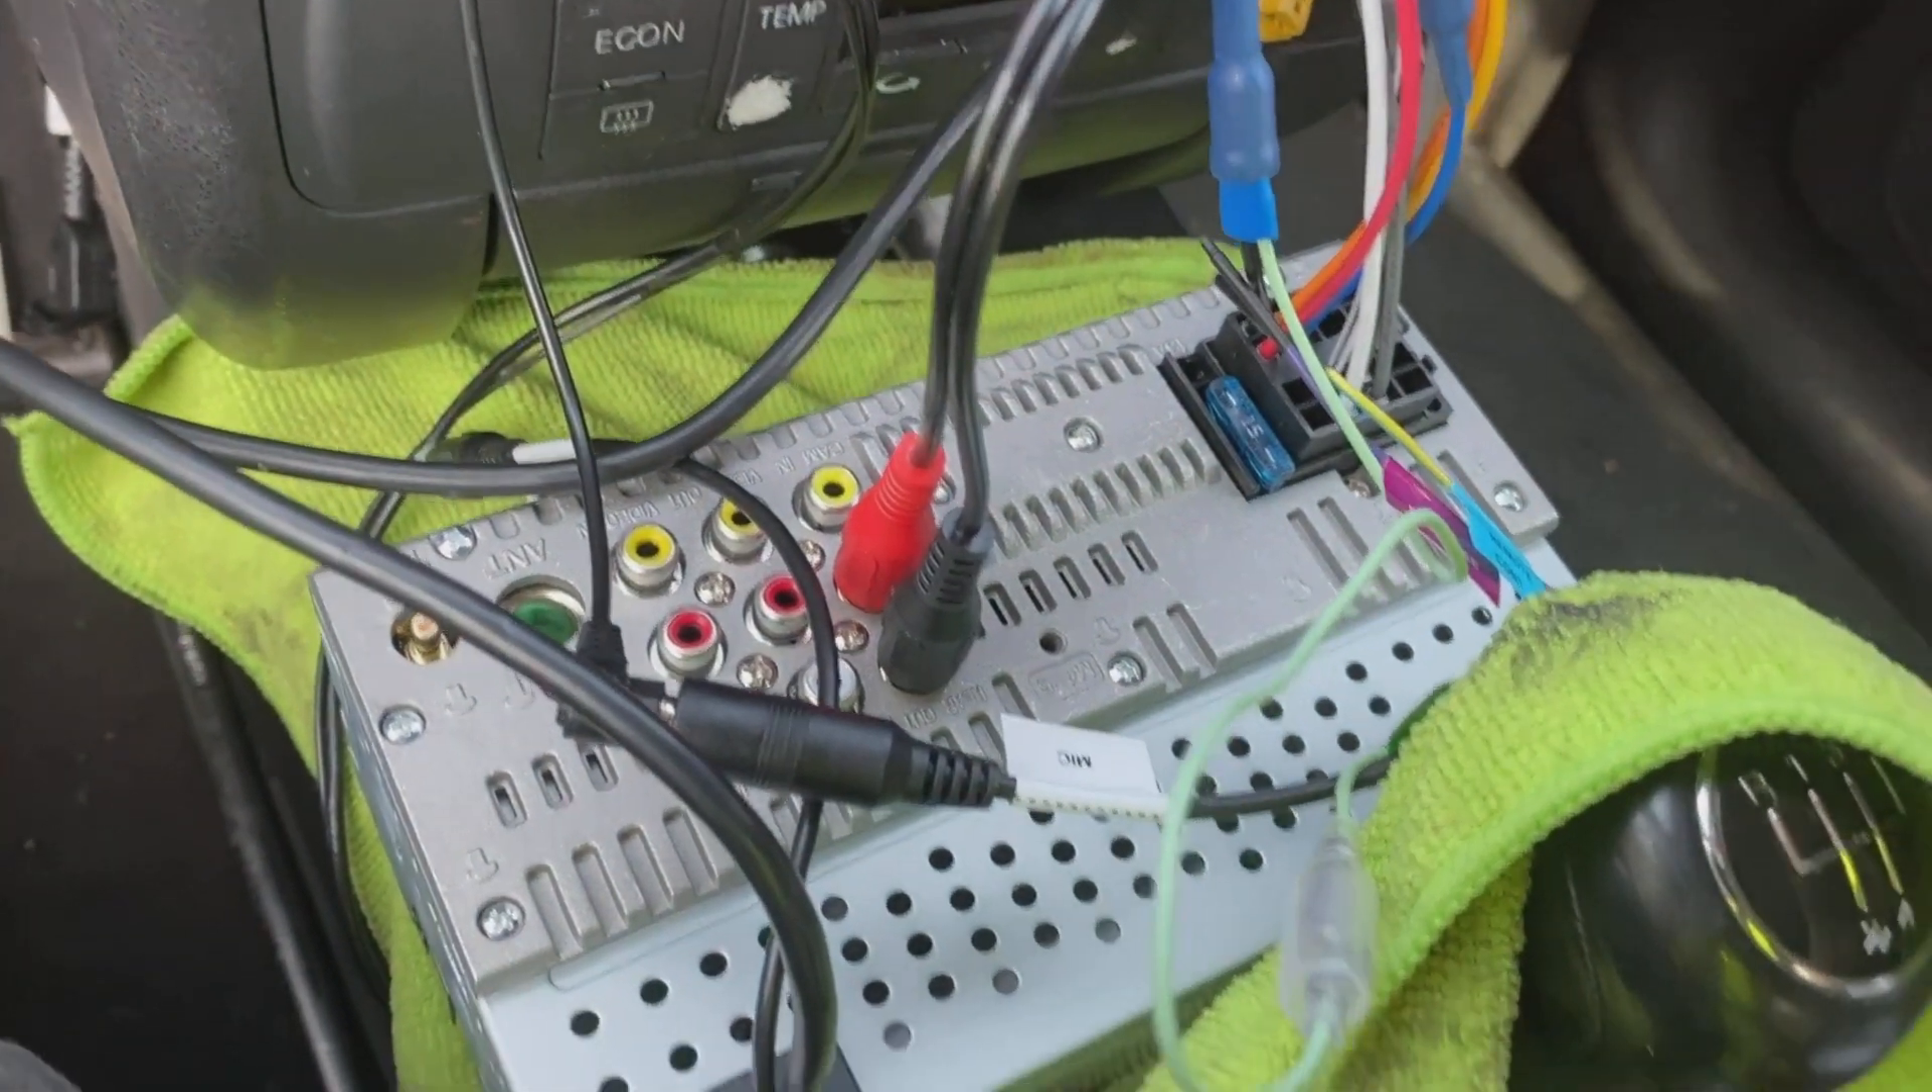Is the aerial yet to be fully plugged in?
Yes.